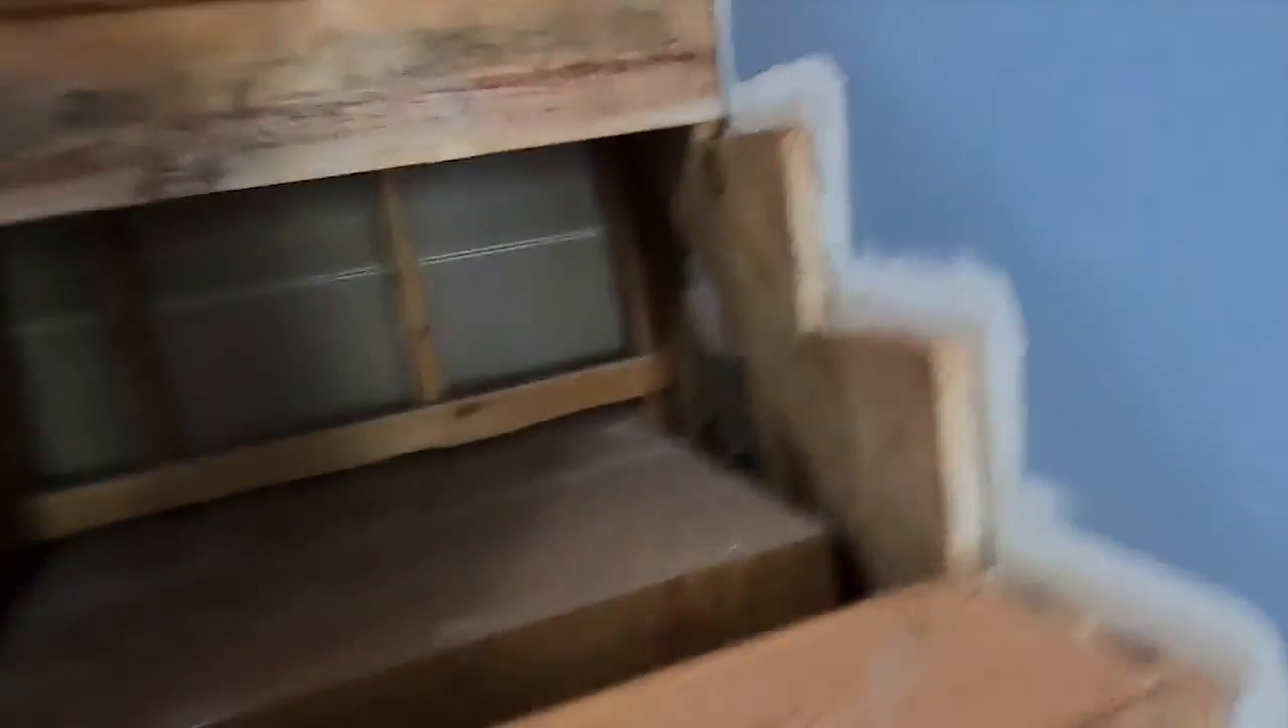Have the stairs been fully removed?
No.